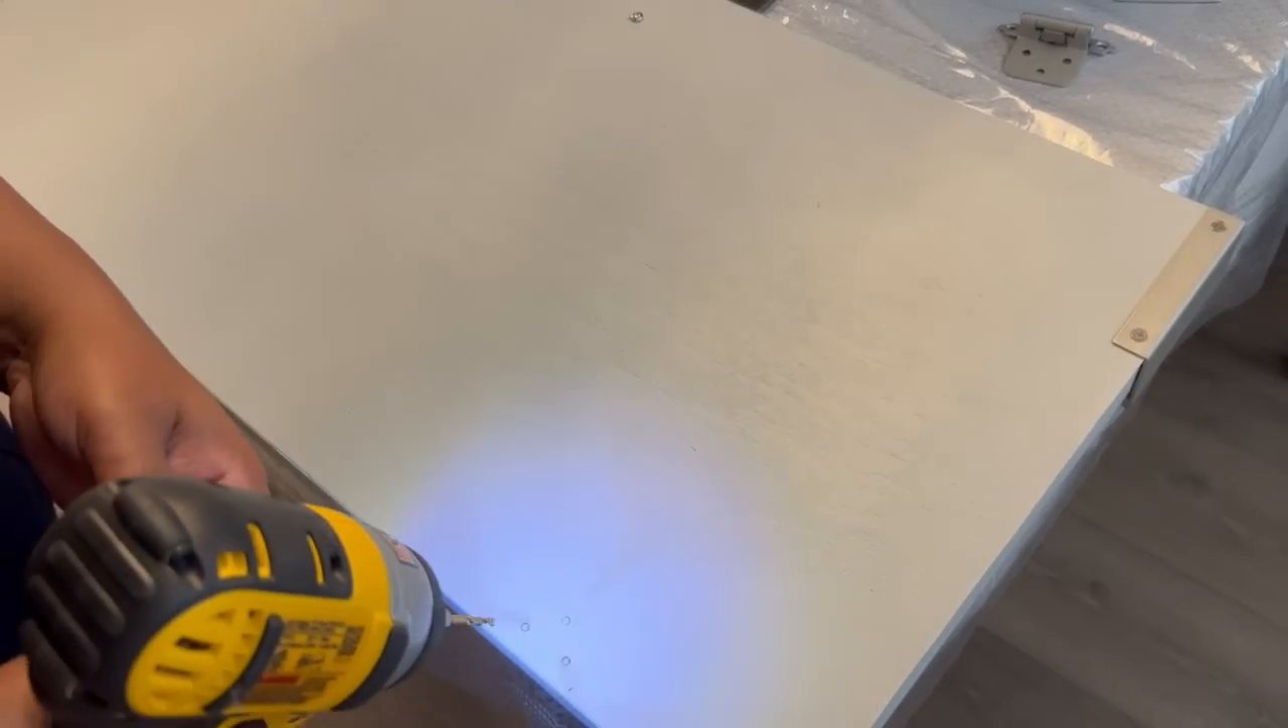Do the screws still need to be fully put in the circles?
Yes.